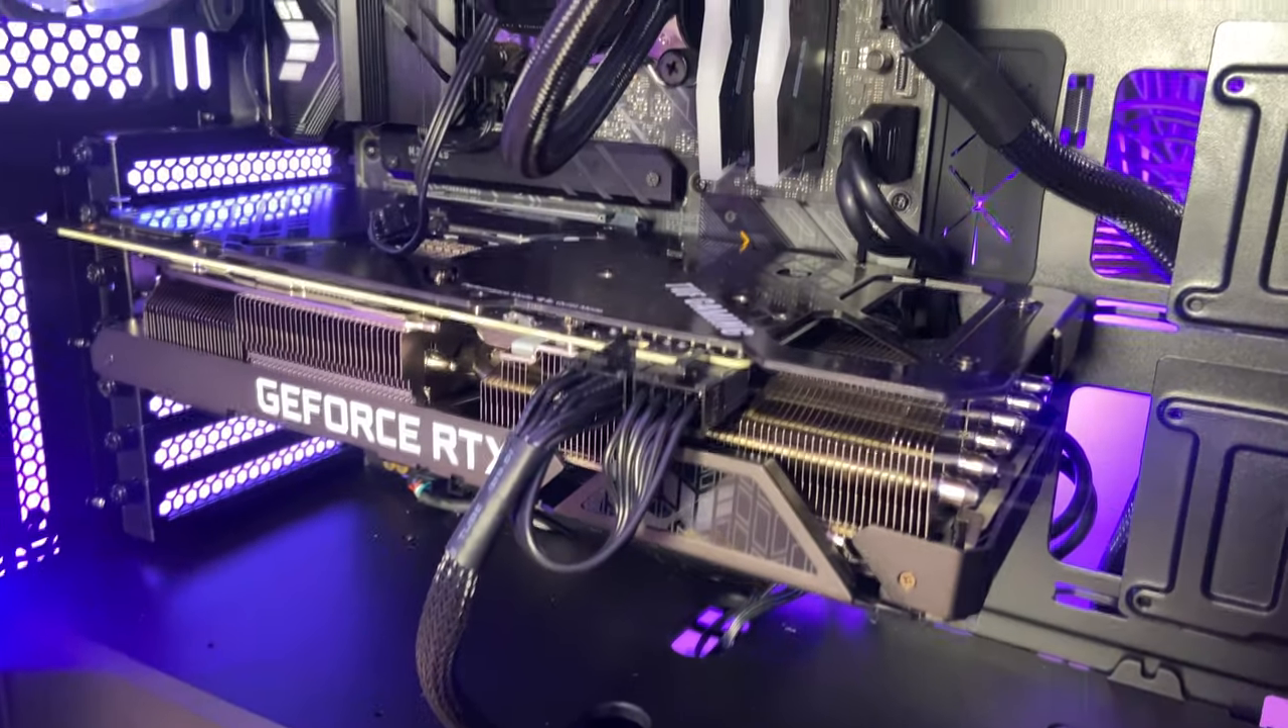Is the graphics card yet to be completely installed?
No.